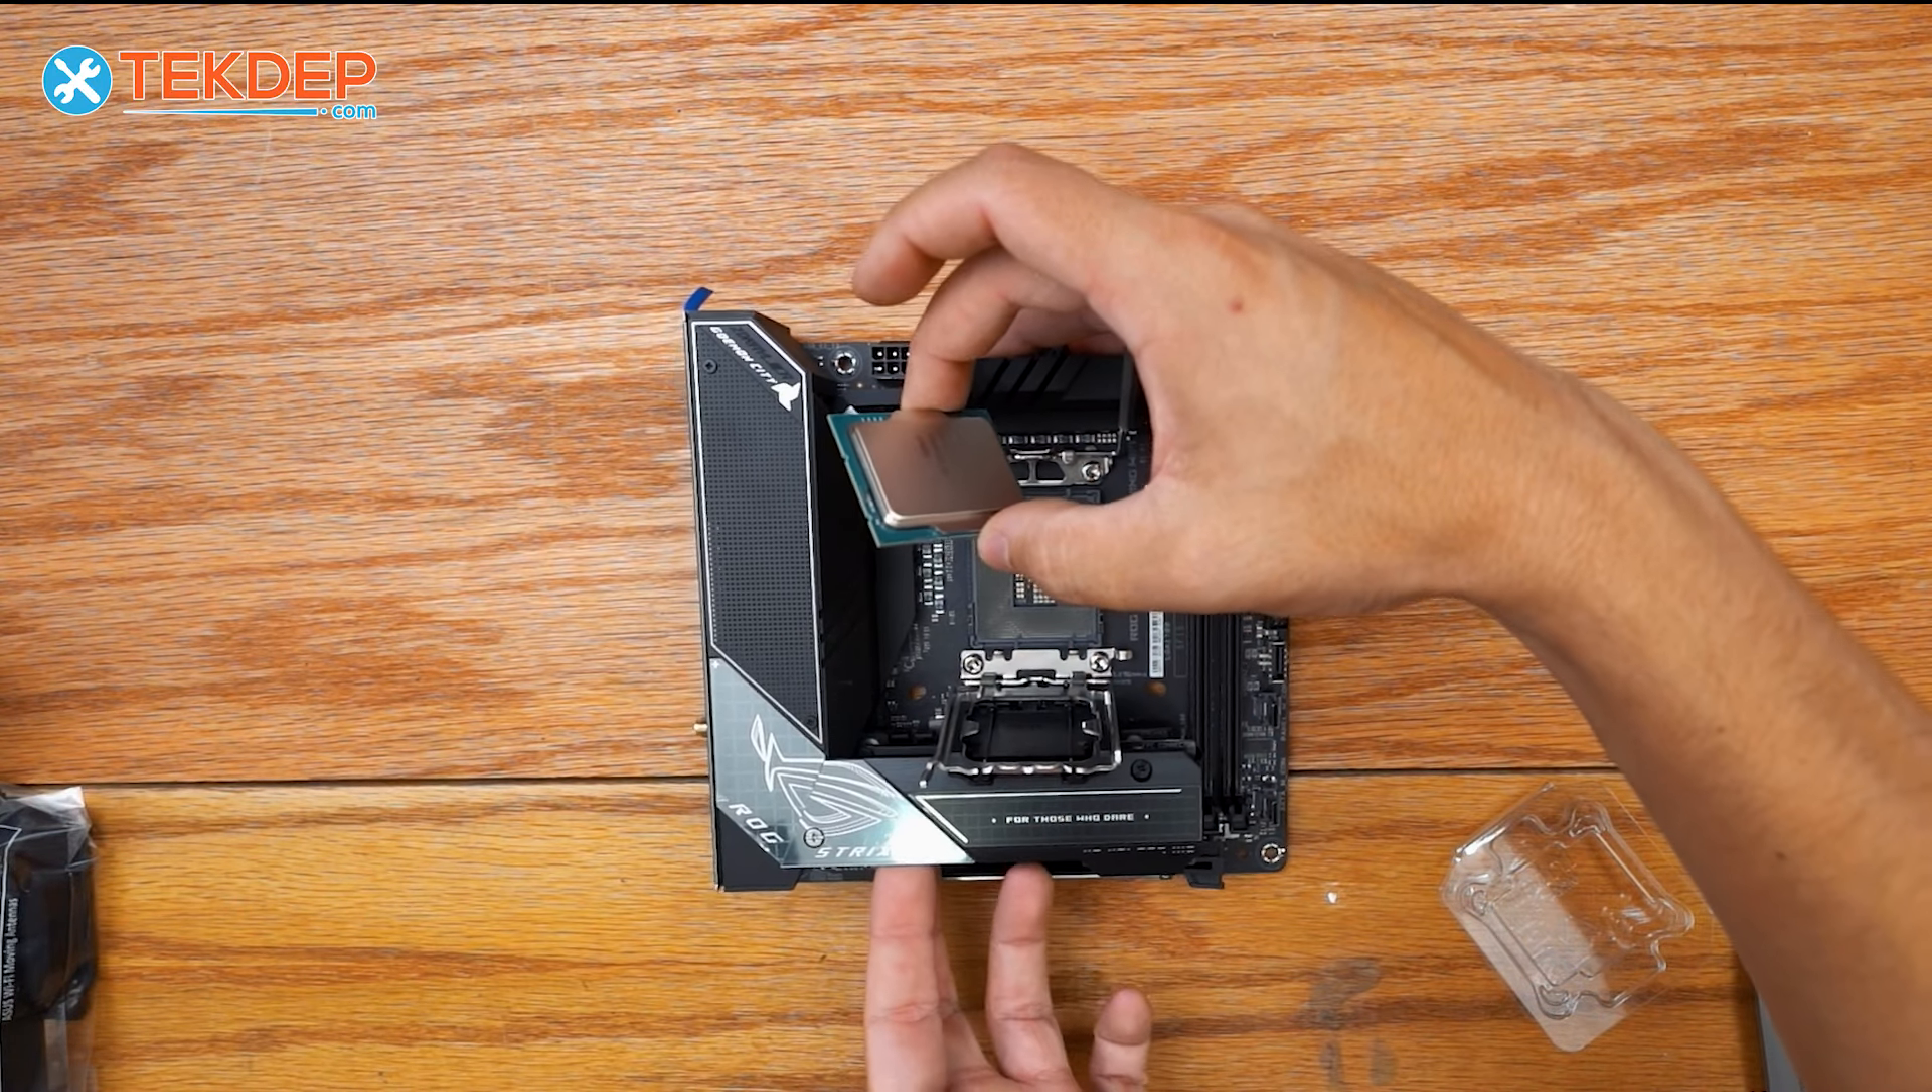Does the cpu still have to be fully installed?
Yes.